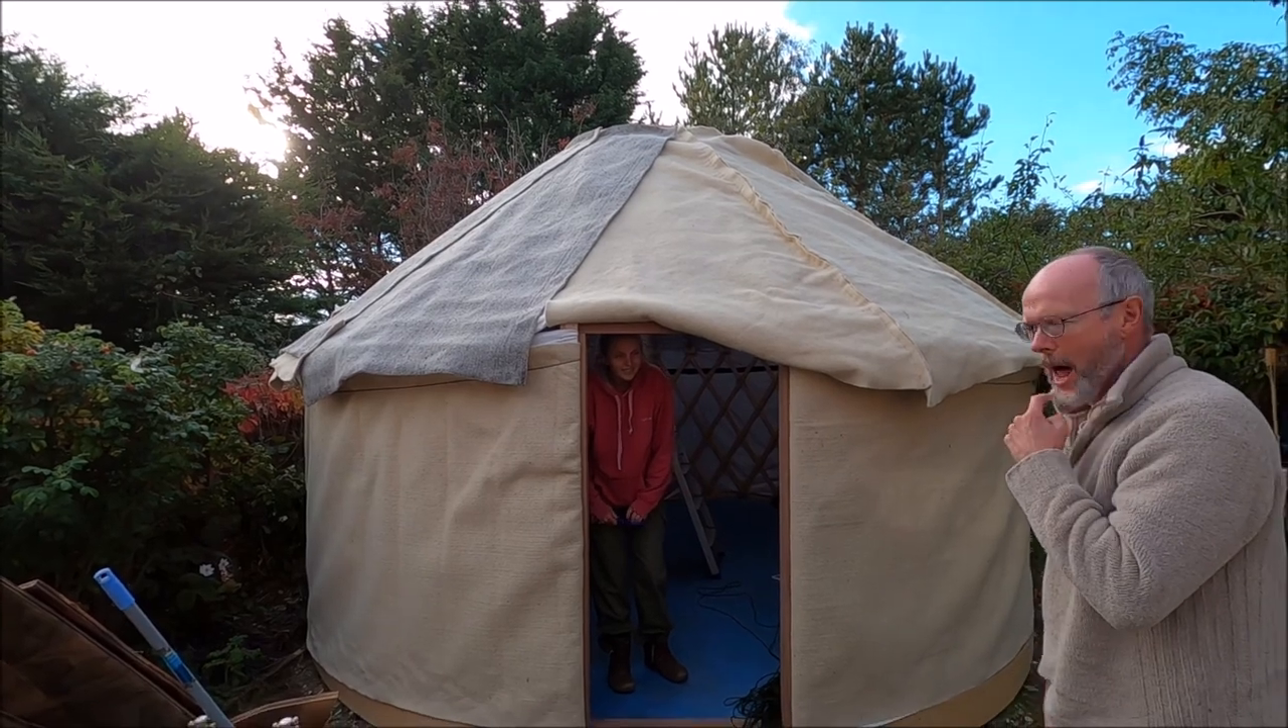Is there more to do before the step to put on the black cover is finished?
Yes.